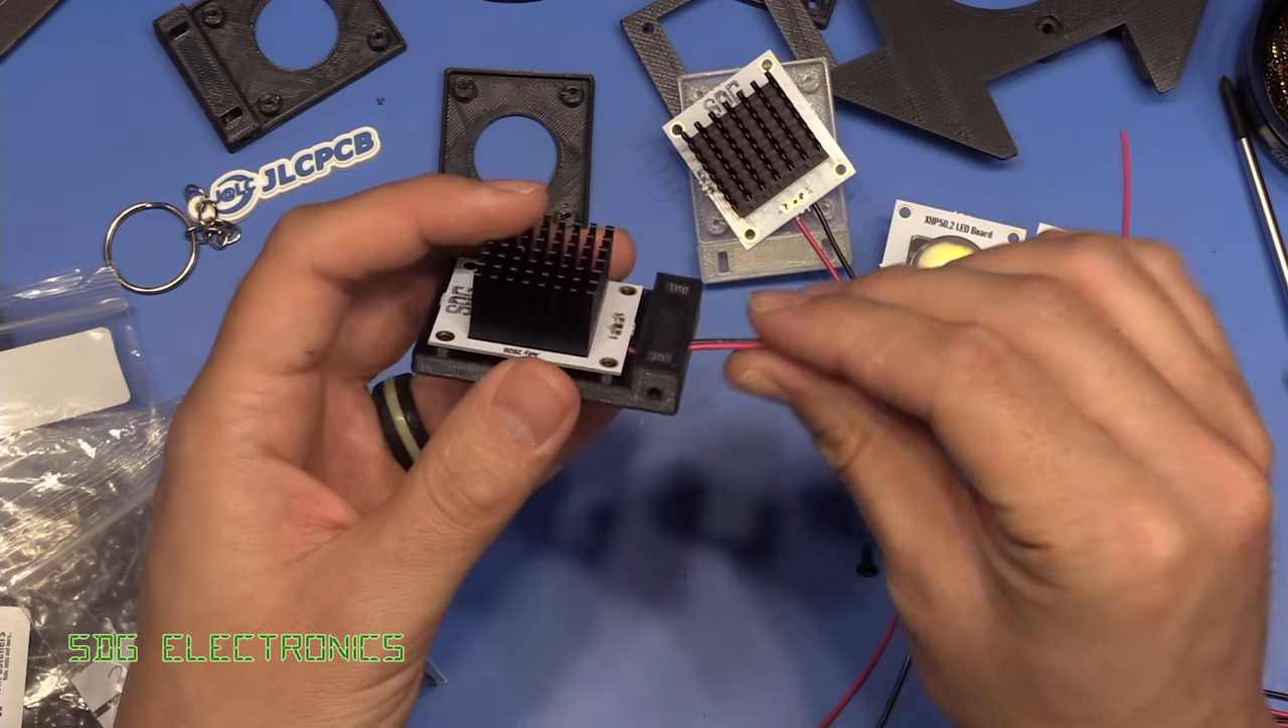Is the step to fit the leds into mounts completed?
No.